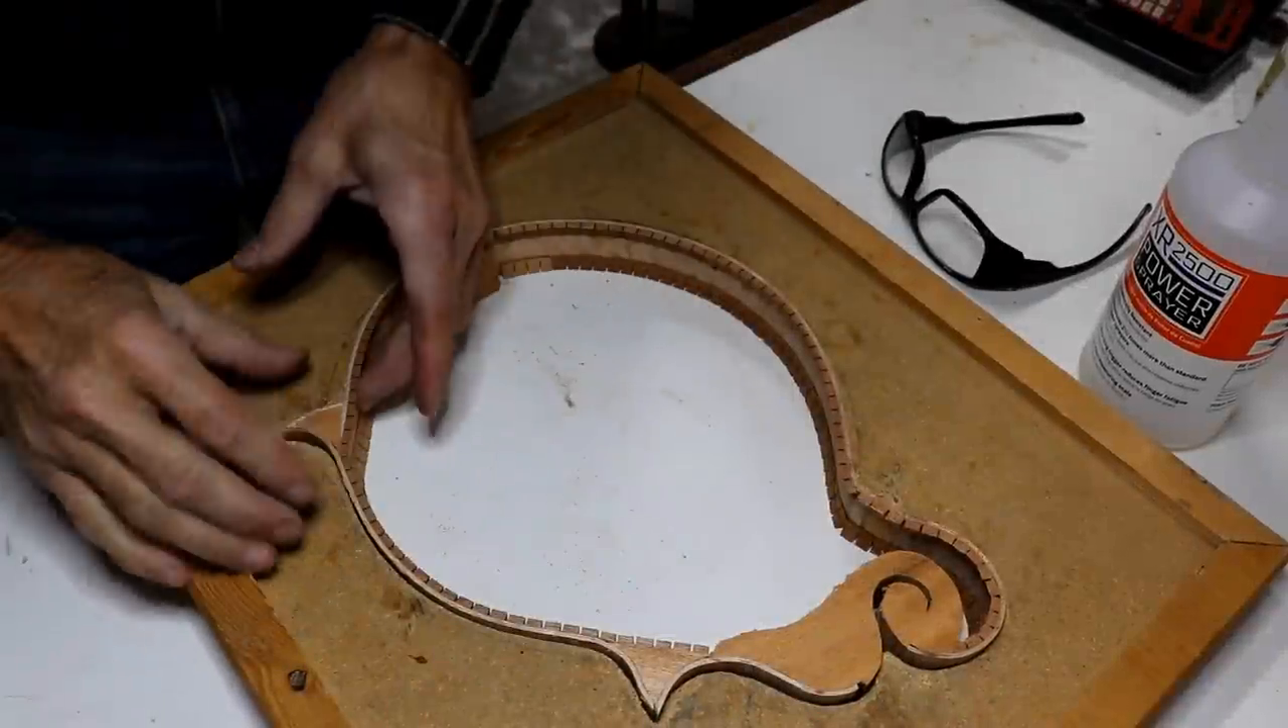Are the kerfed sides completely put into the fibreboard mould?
Yes.